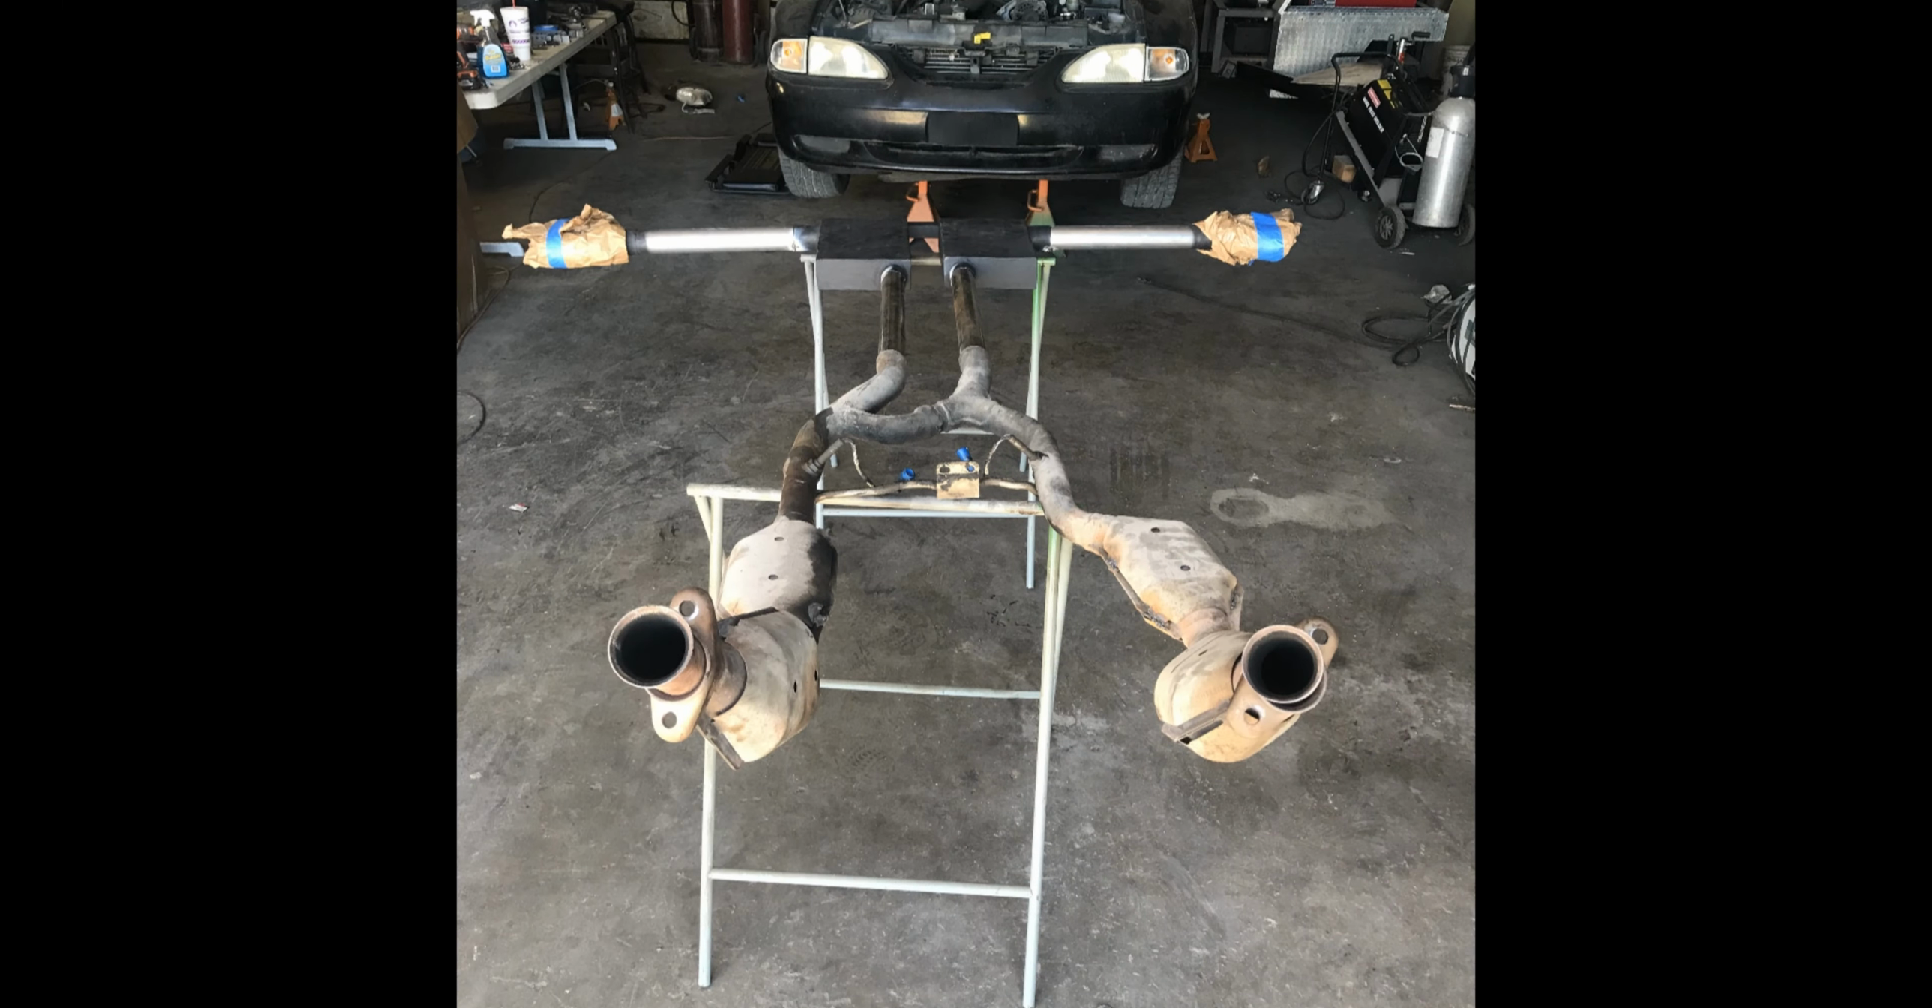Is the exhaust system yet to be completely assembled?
No.